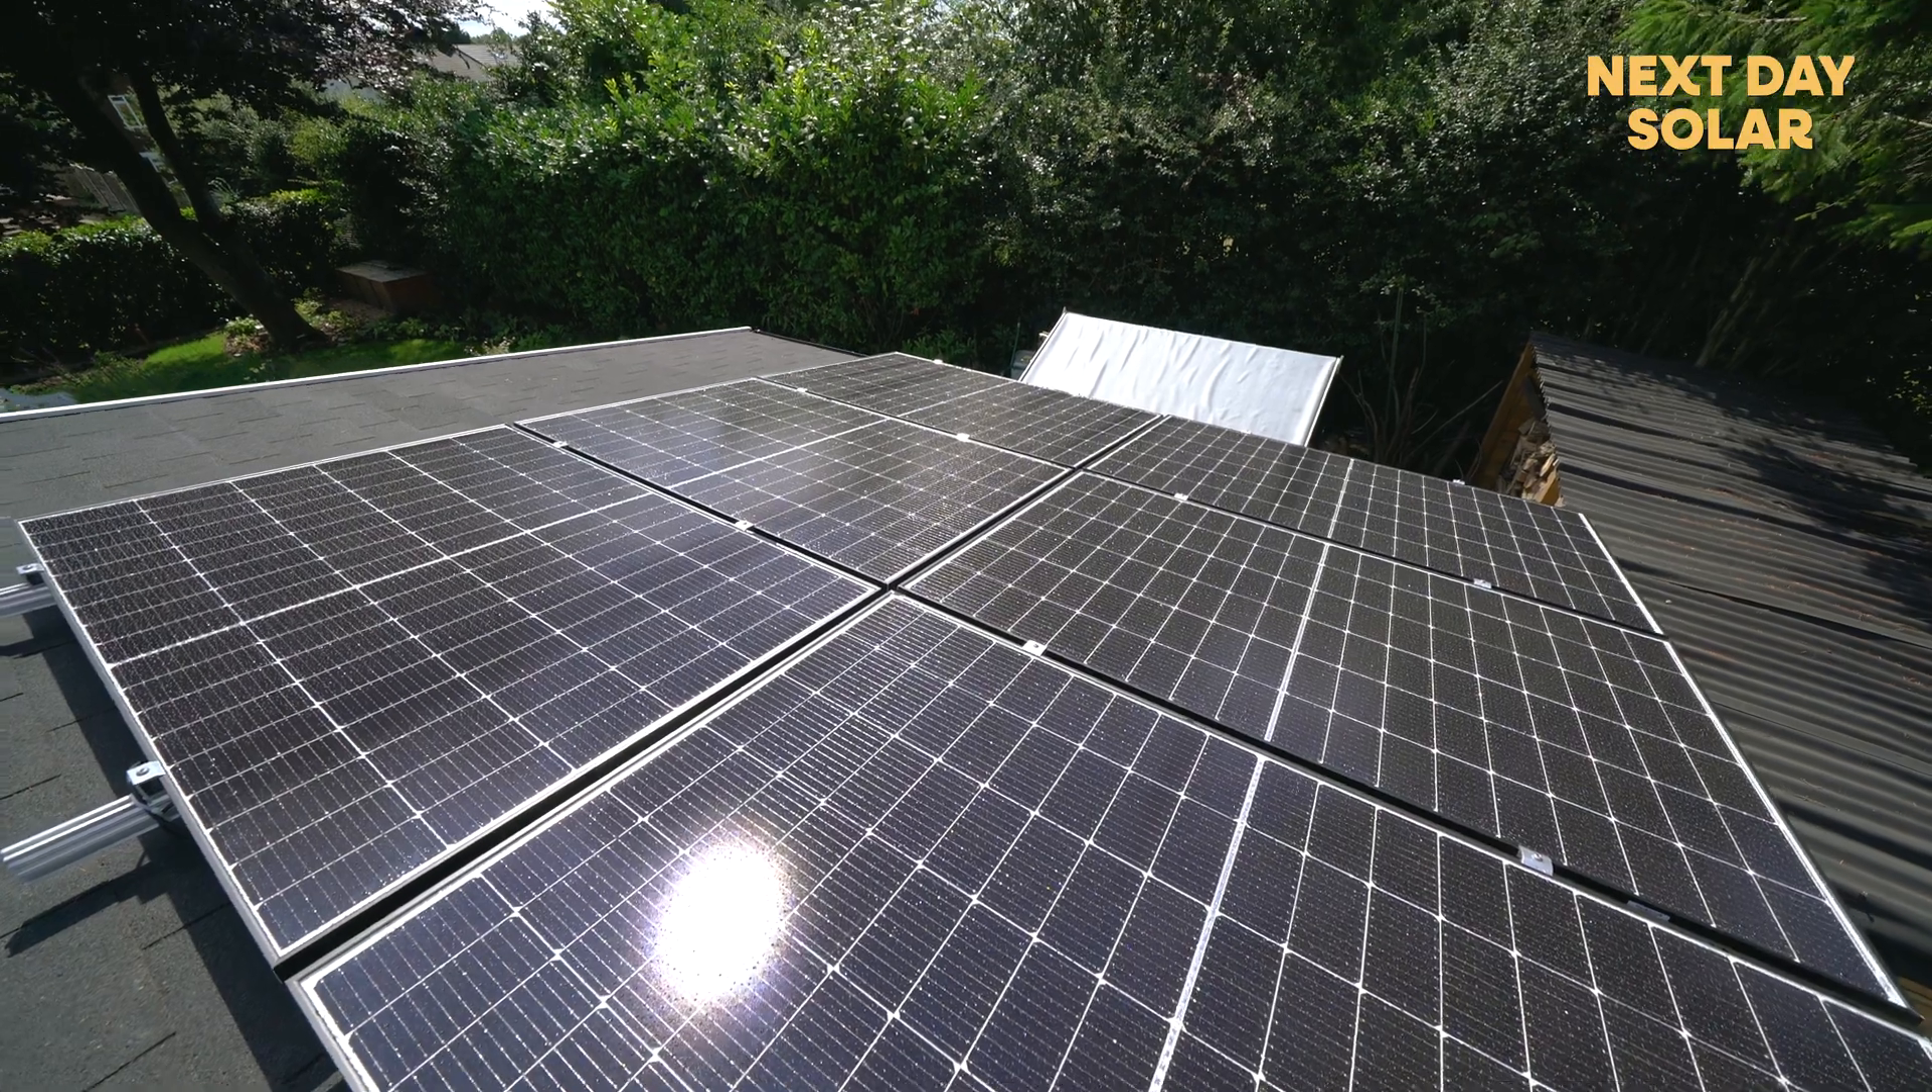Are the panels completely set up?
Yes.